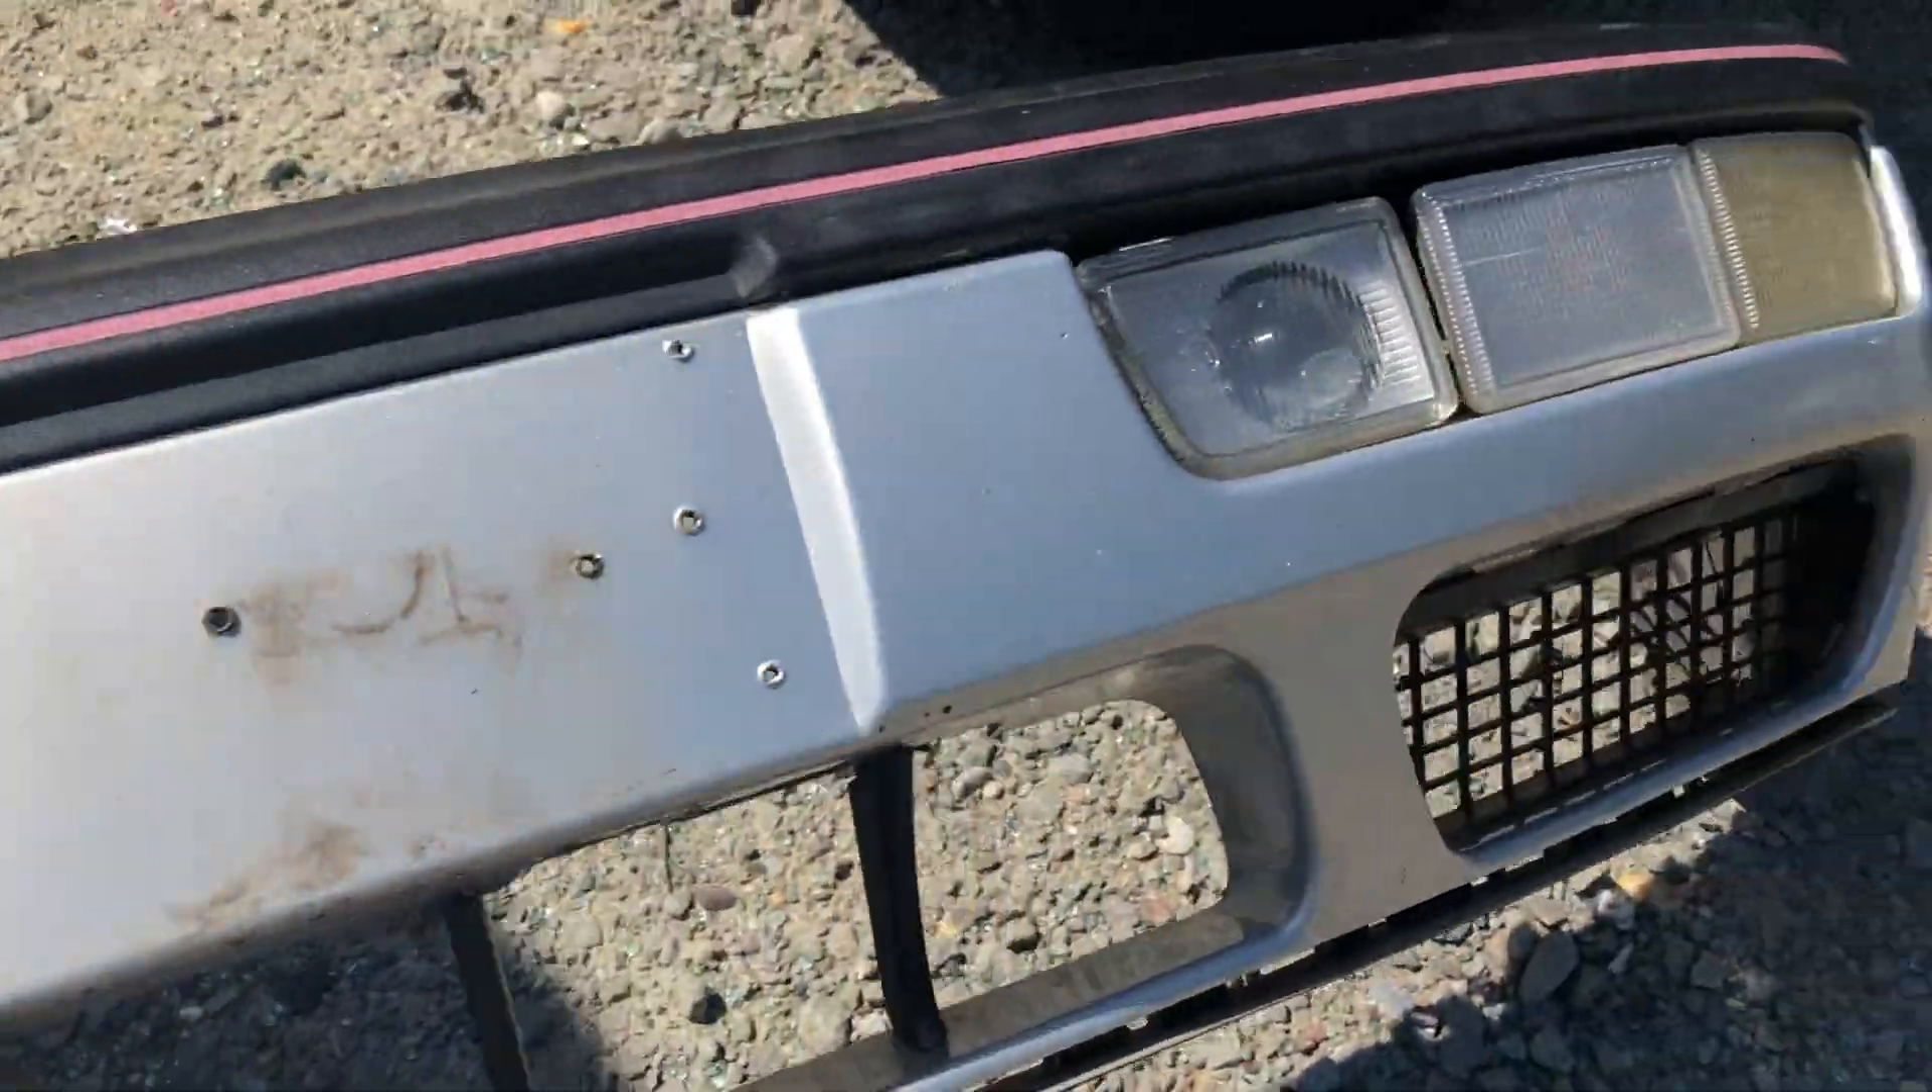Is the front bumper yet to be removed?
No.